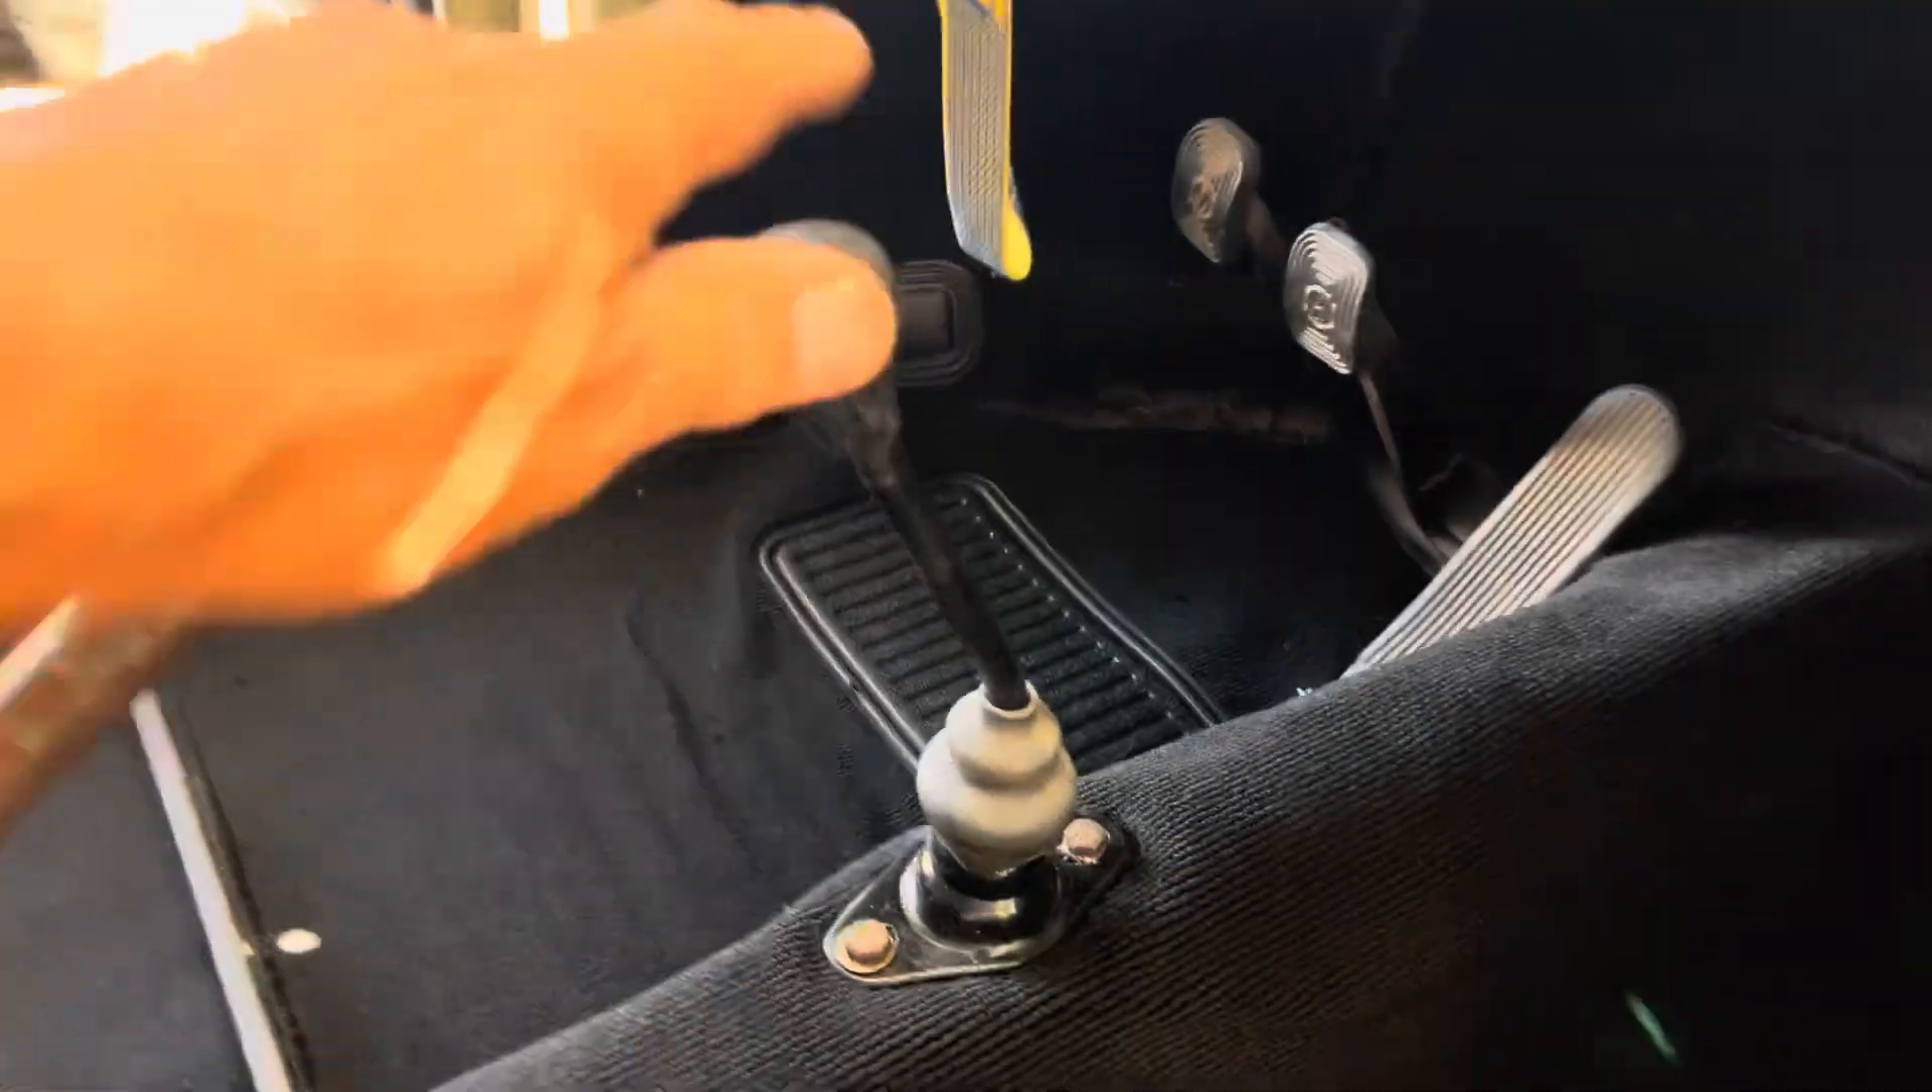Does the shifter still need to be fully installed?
No.